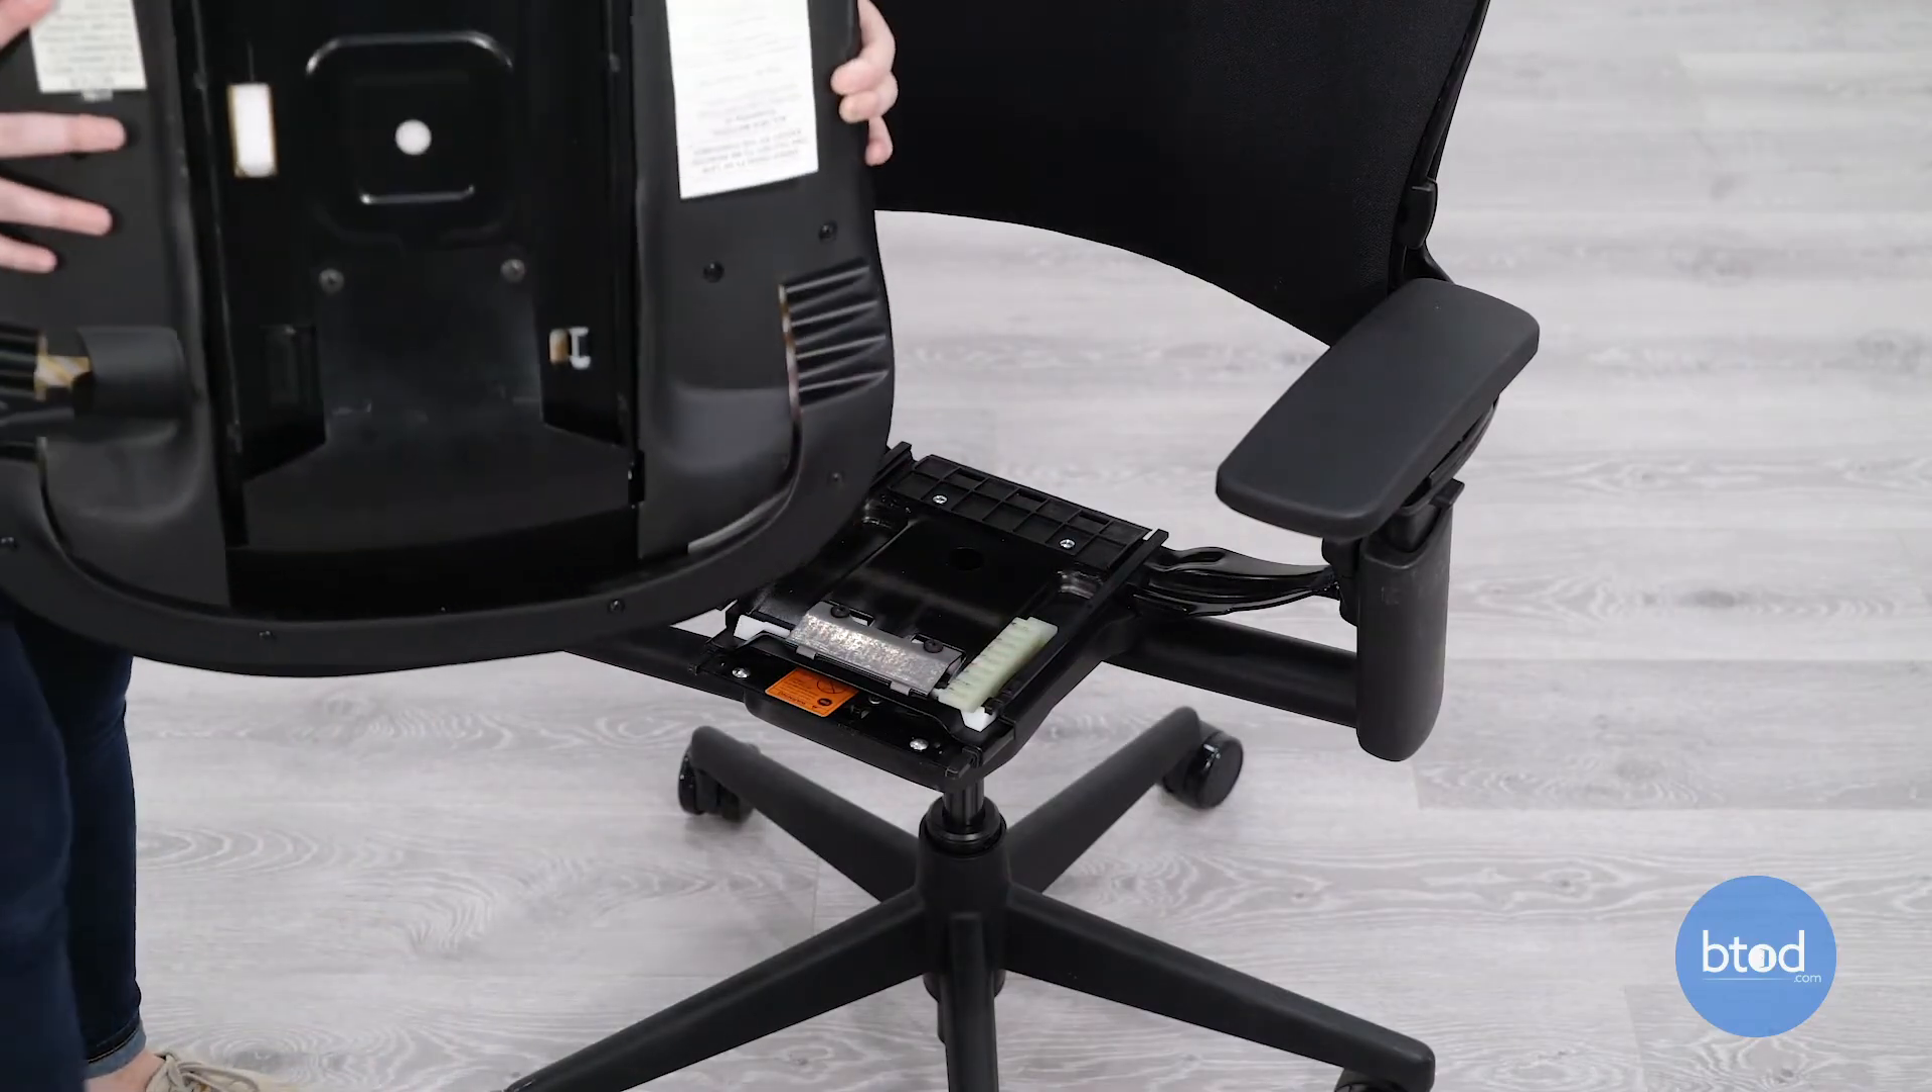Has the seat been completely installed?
No.